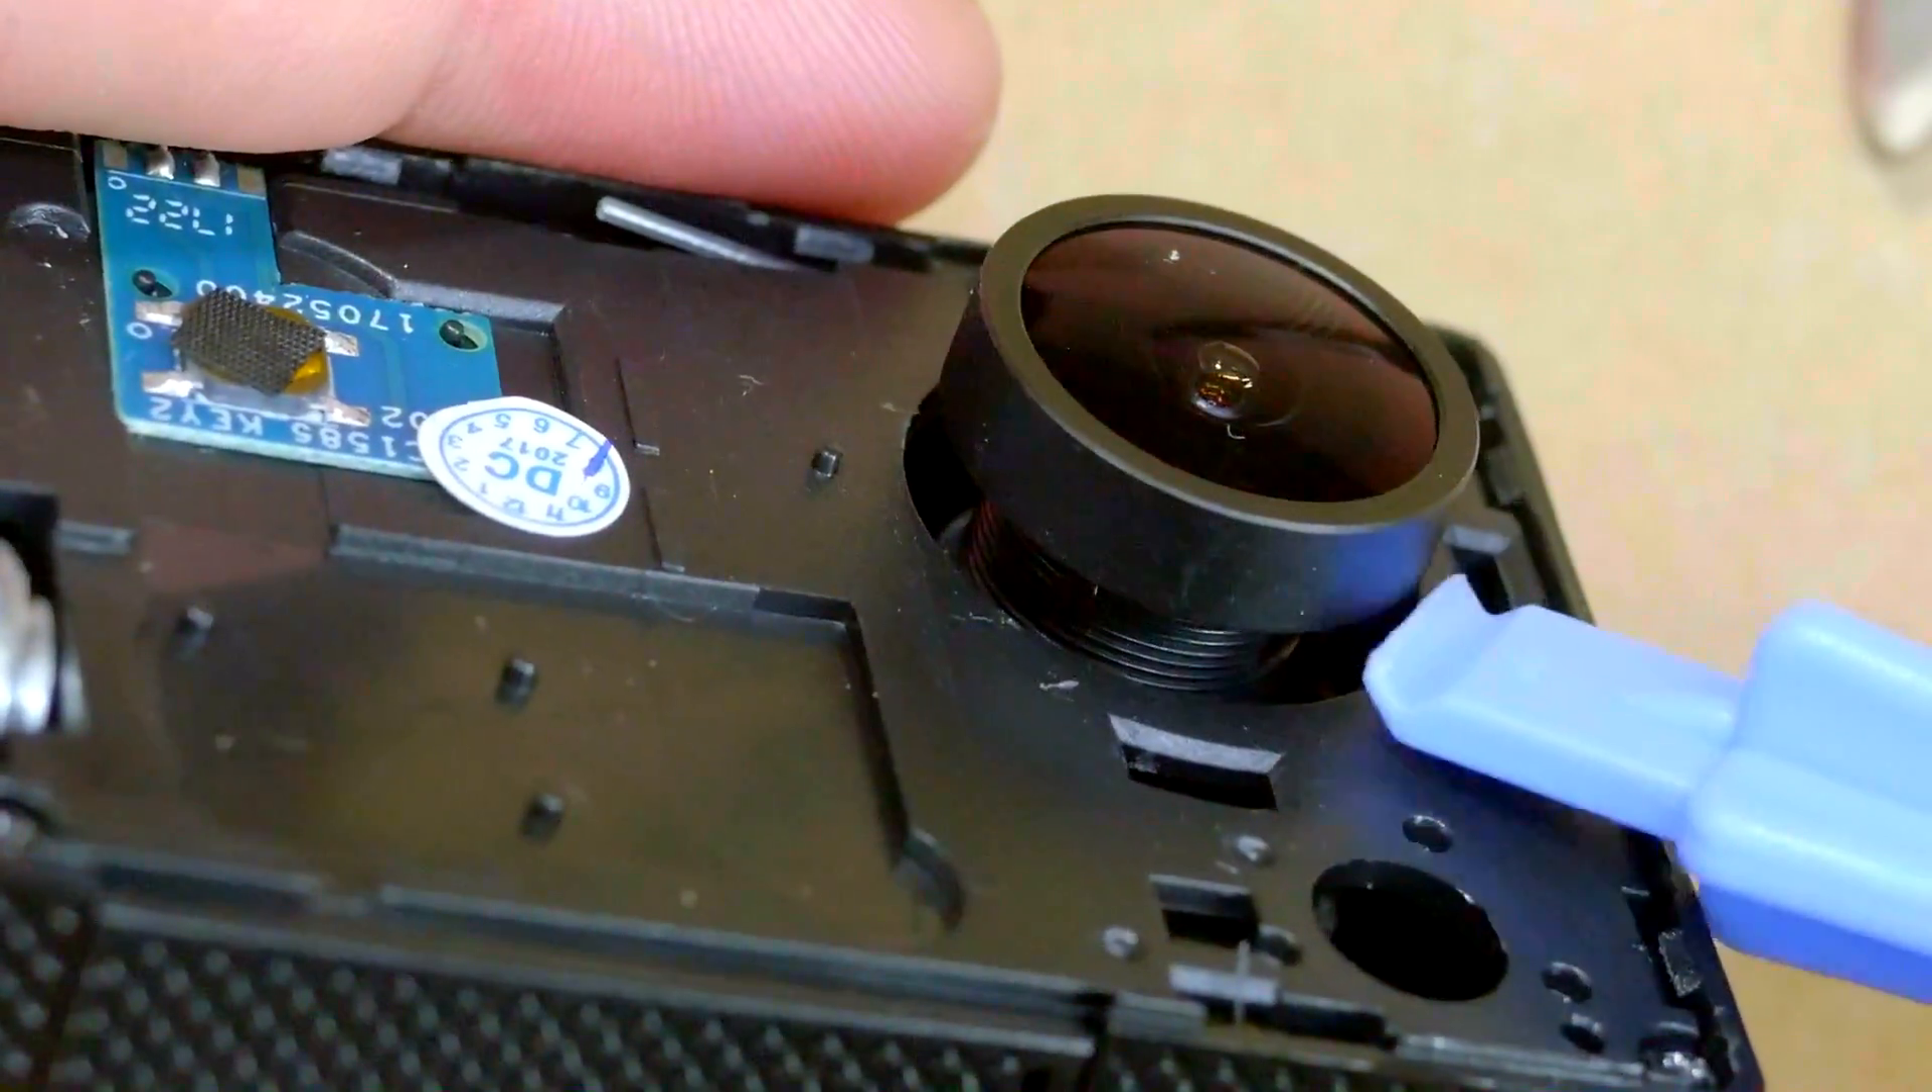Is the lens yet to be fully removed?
Yes.